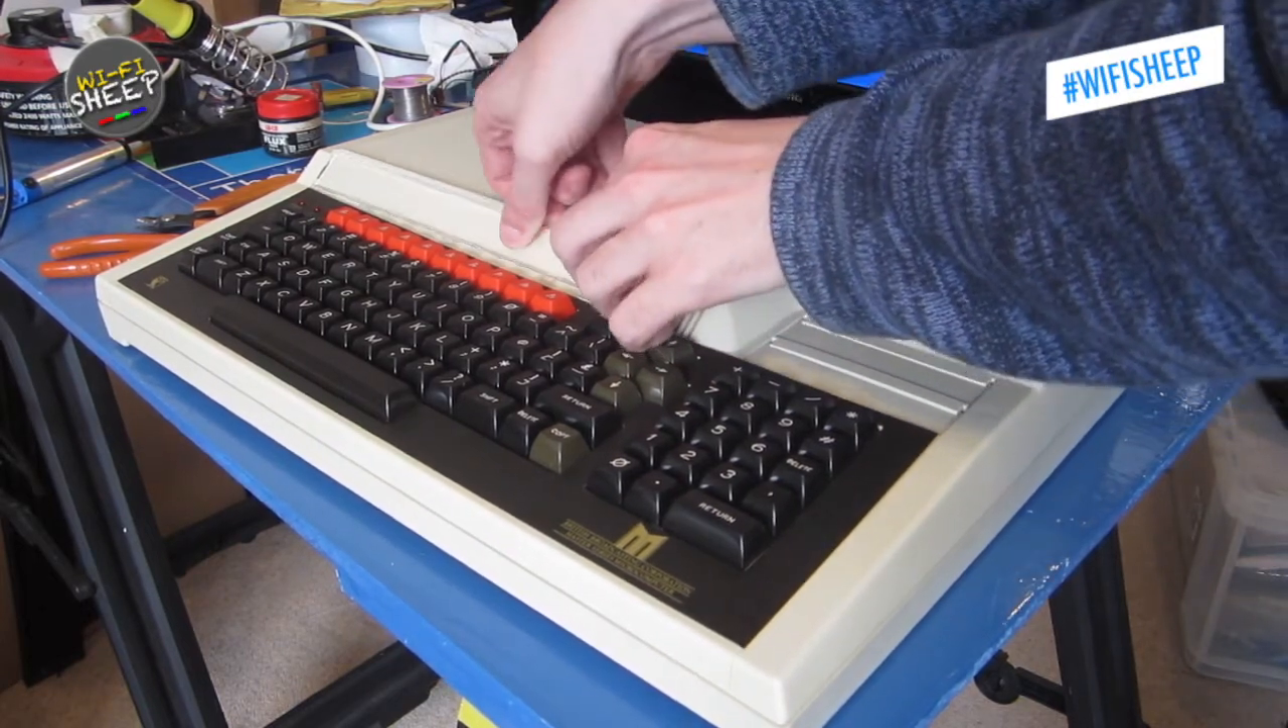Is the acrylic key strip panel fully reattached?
No.